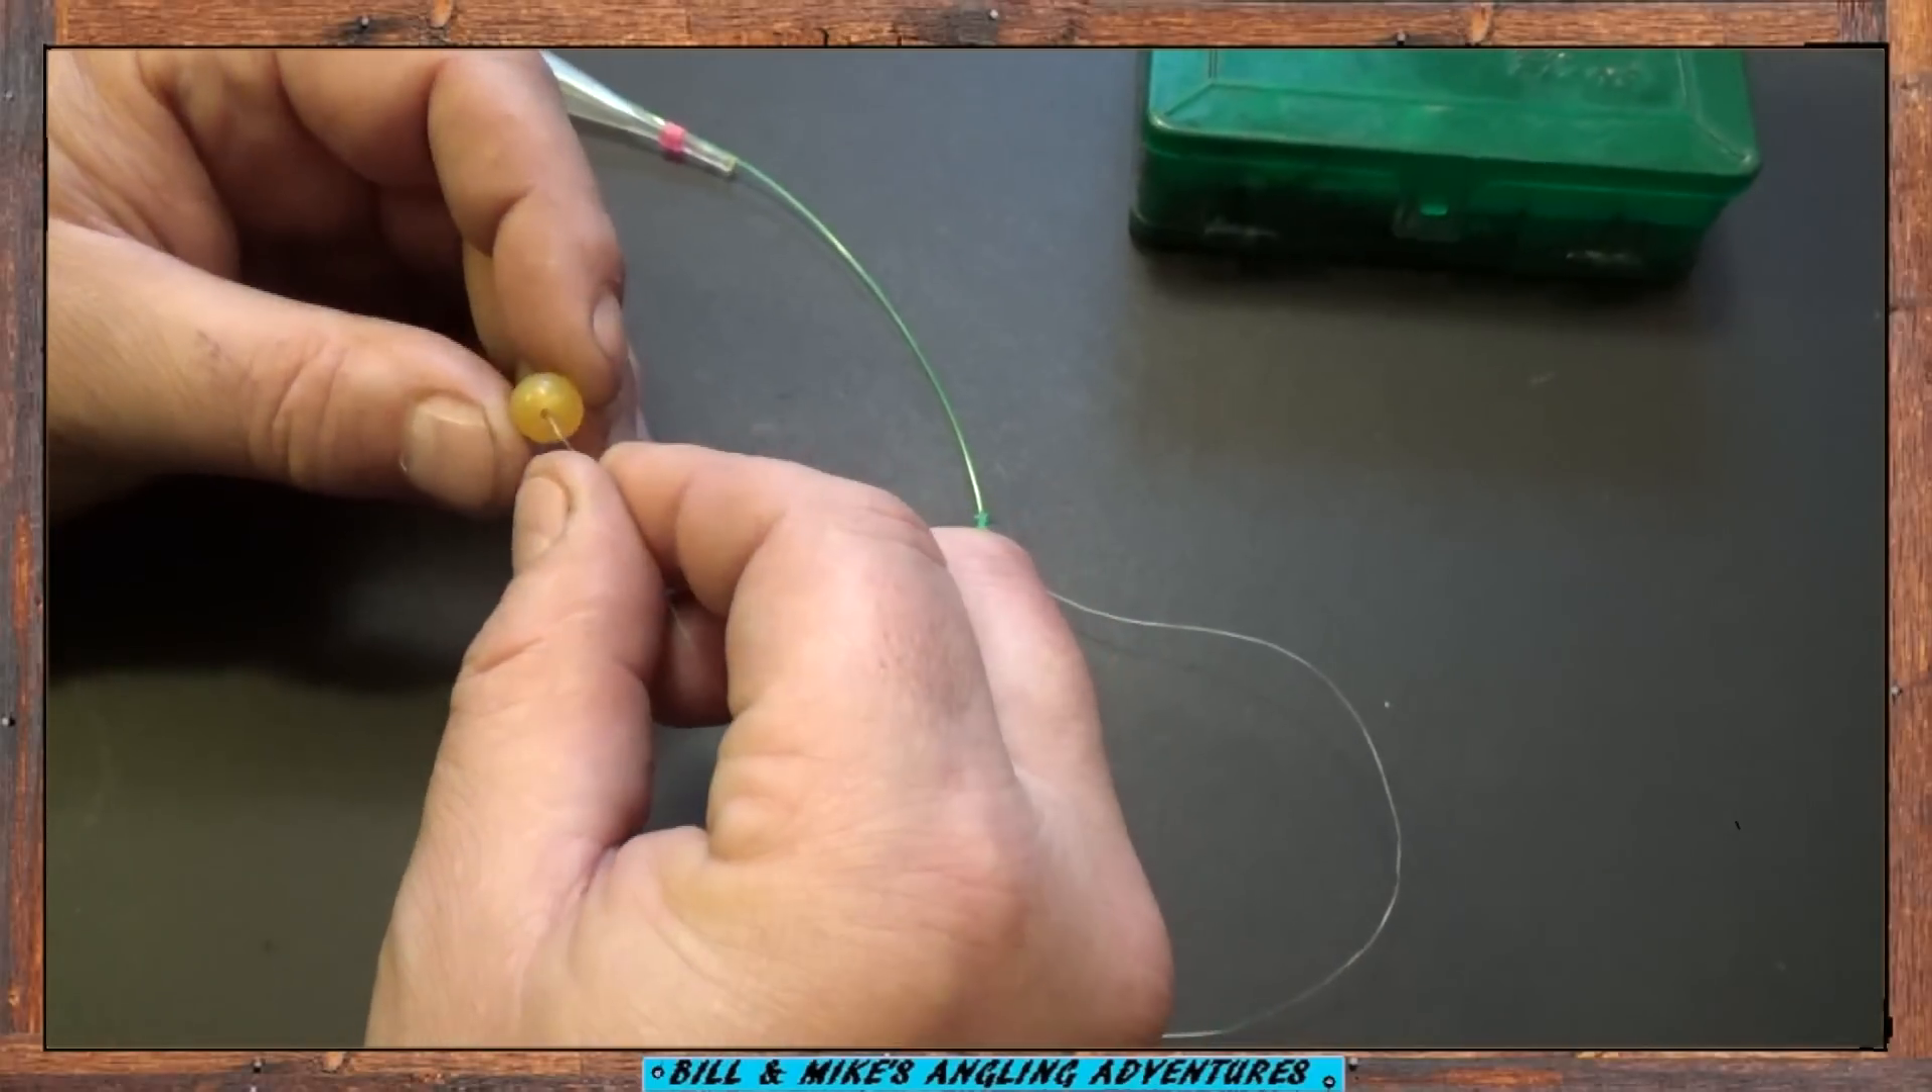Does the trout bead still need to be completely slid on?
Yes.